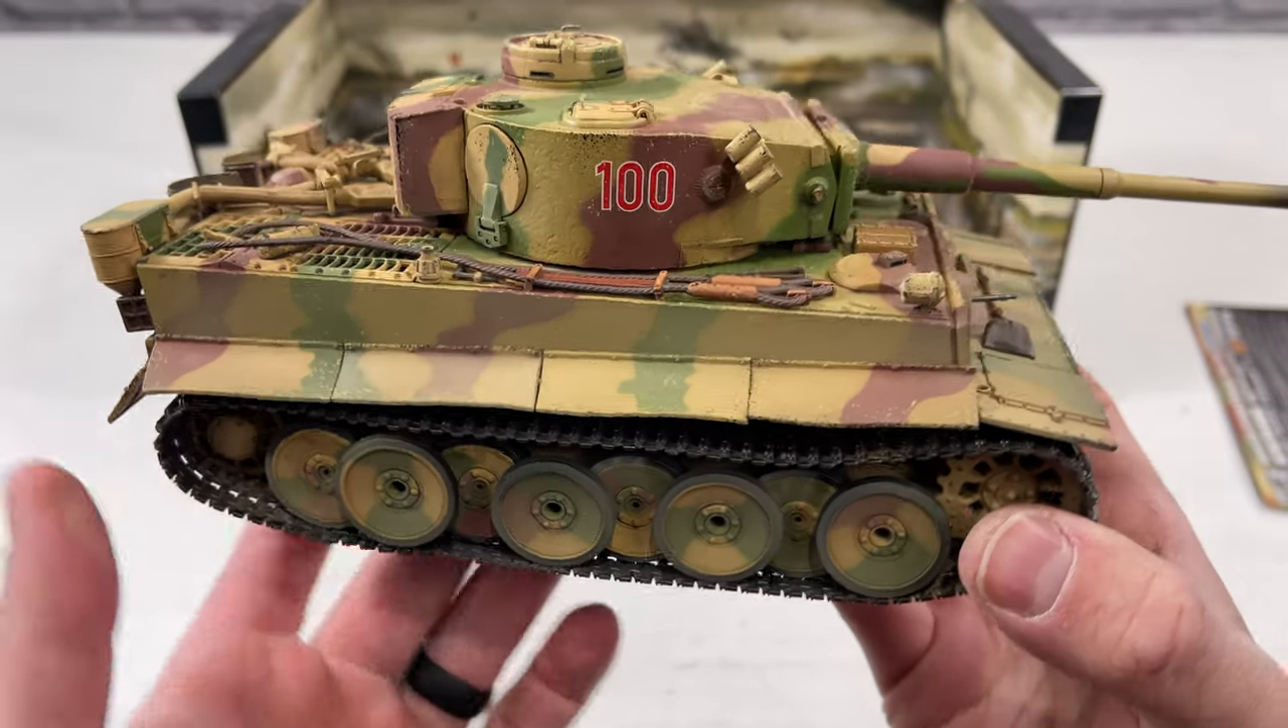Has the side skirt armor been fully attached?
Yes.